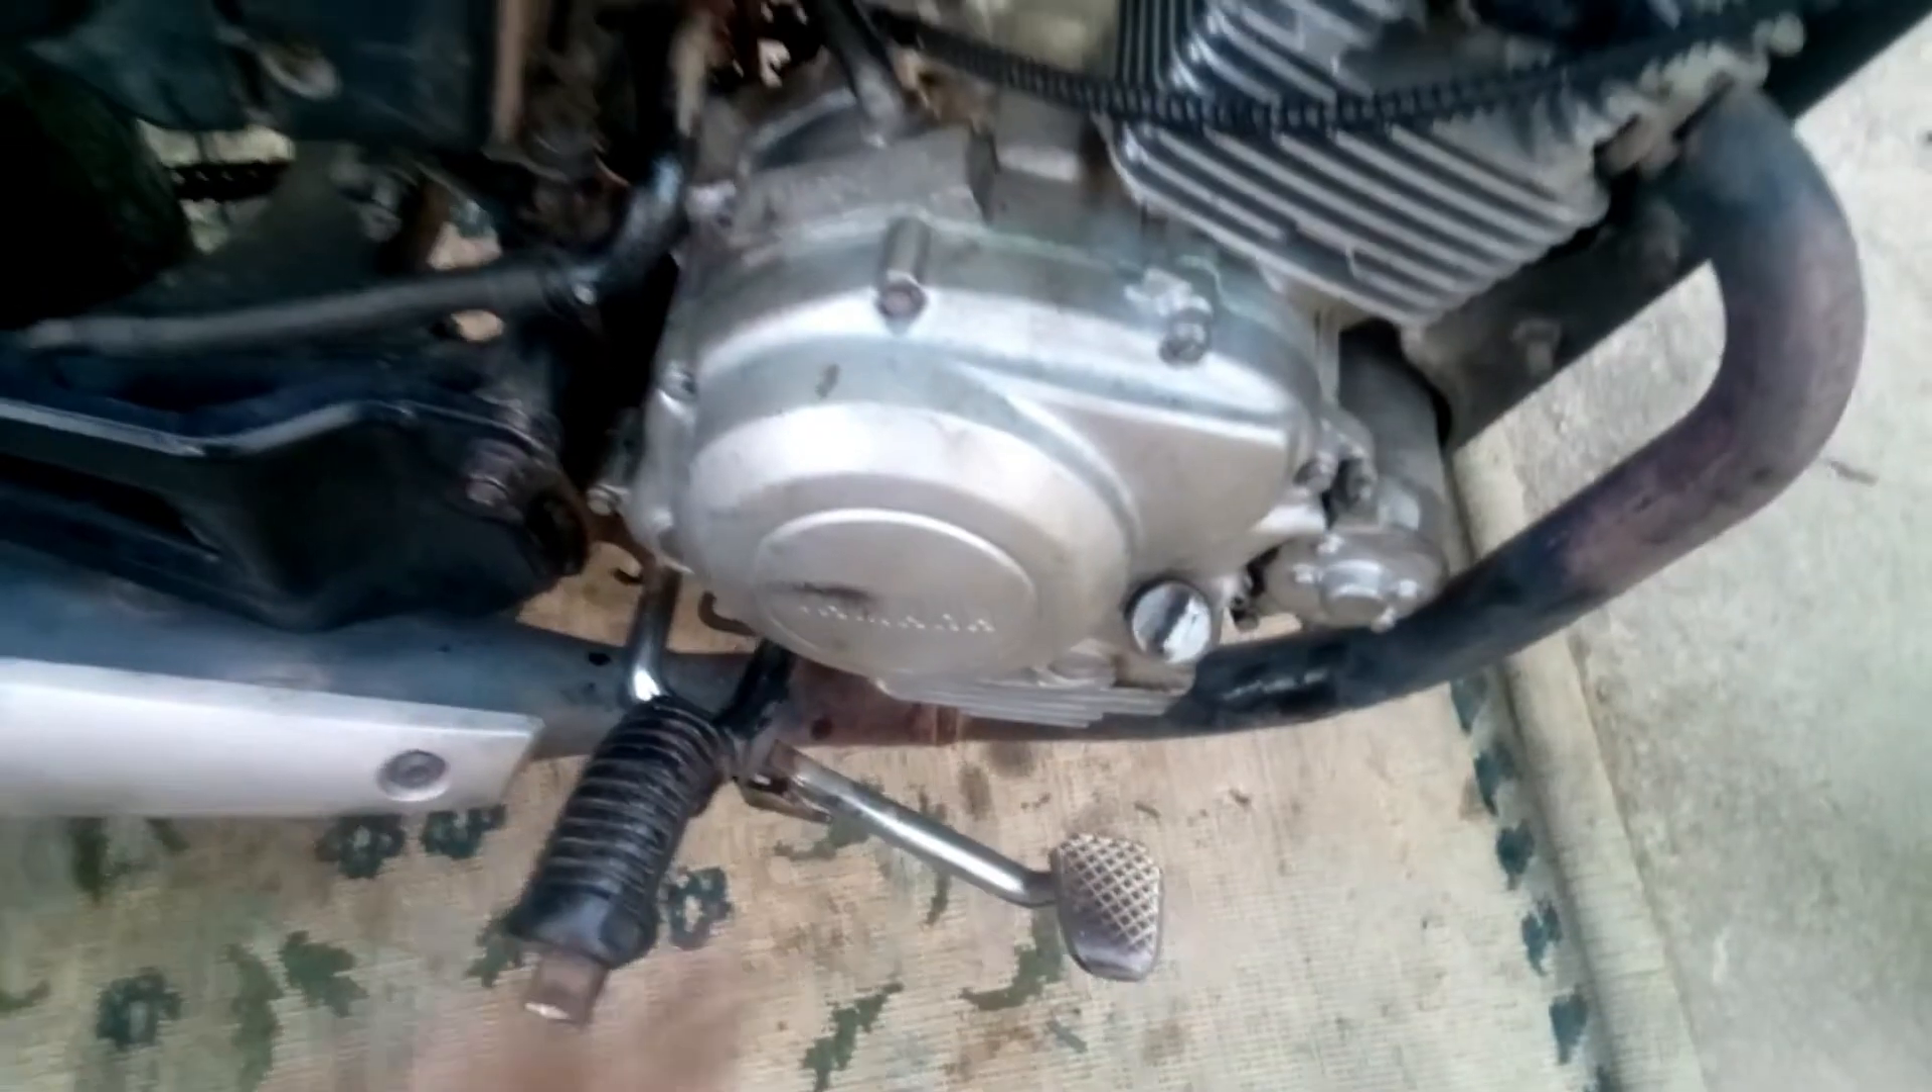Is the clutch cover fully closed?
Yes.